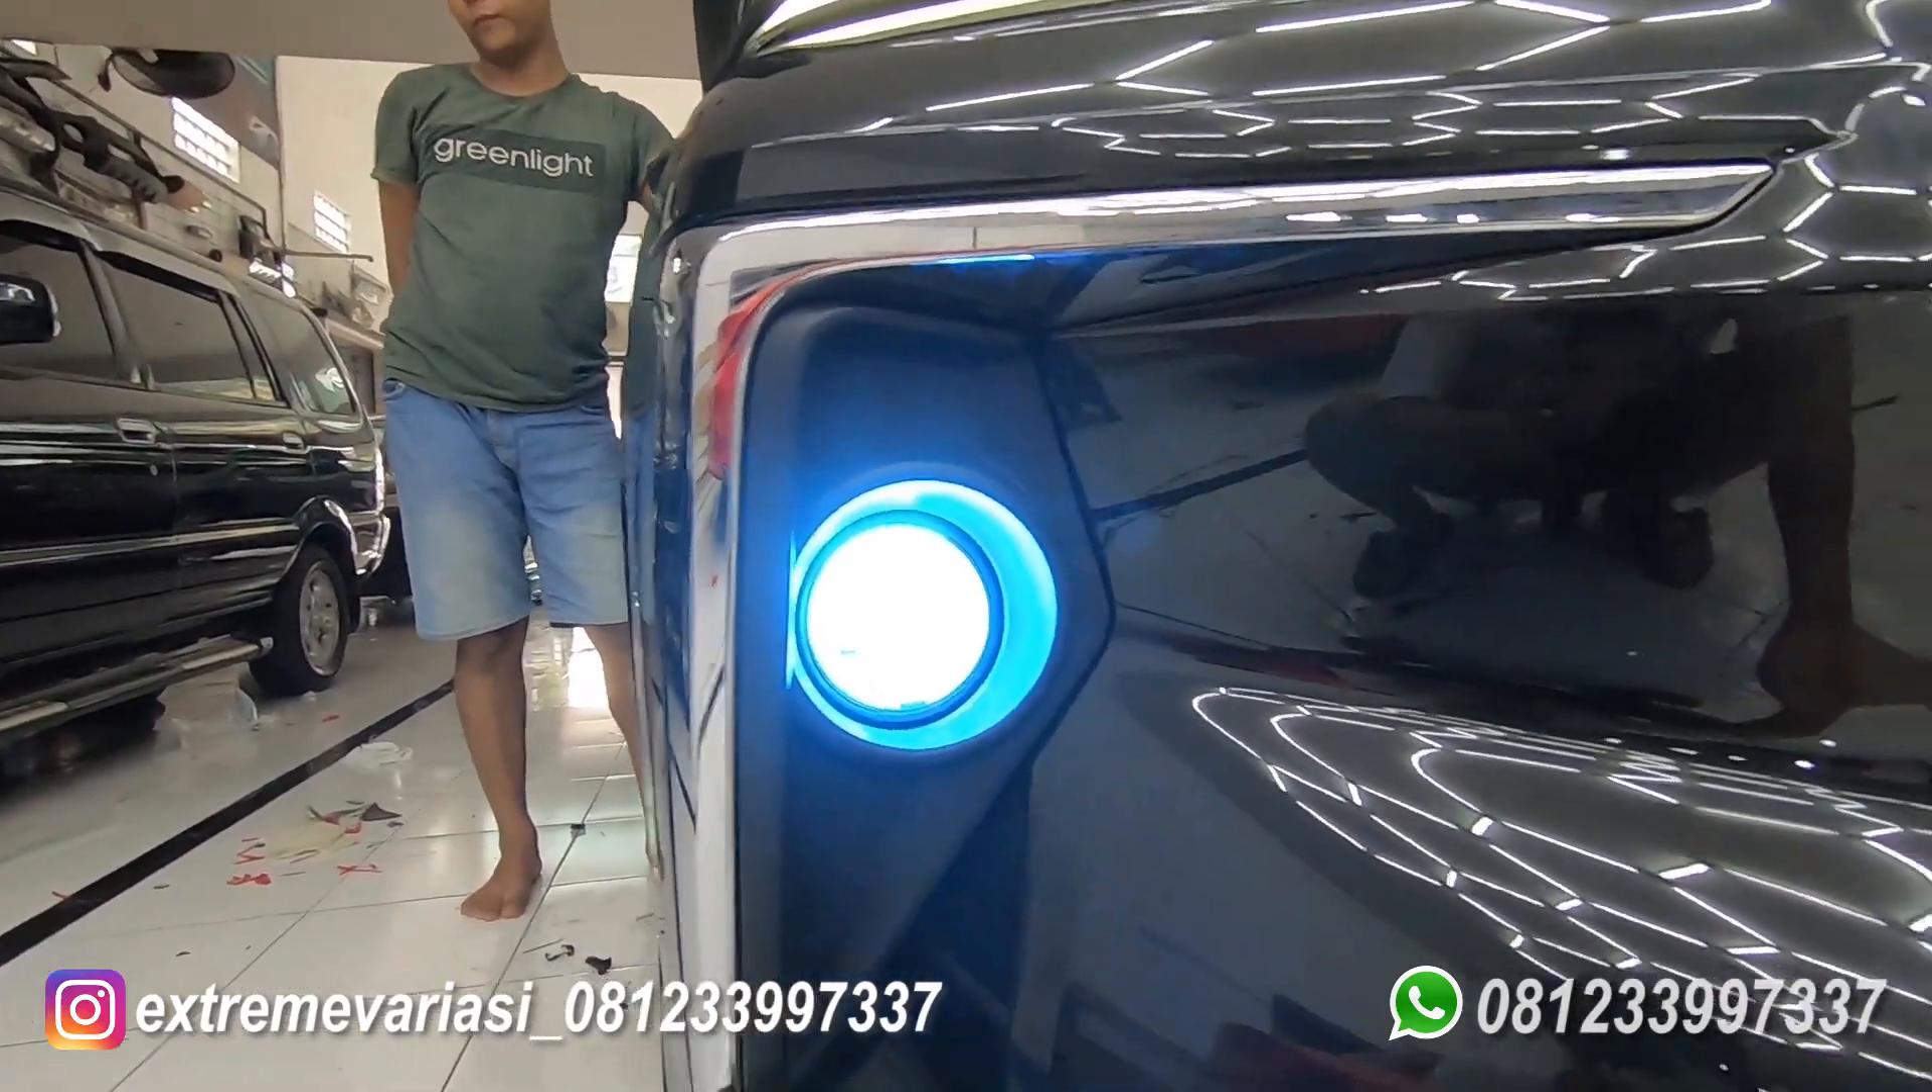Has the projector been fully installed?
Yes.